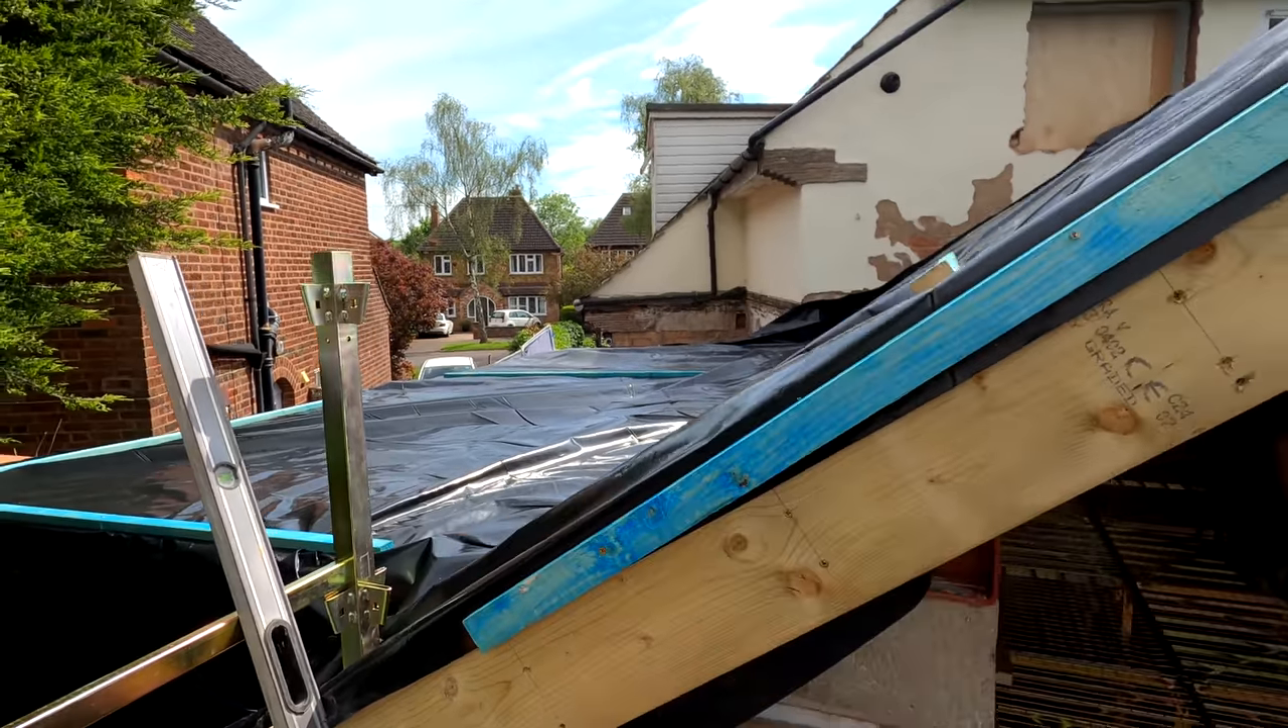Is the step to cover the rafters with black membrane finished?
Yes.